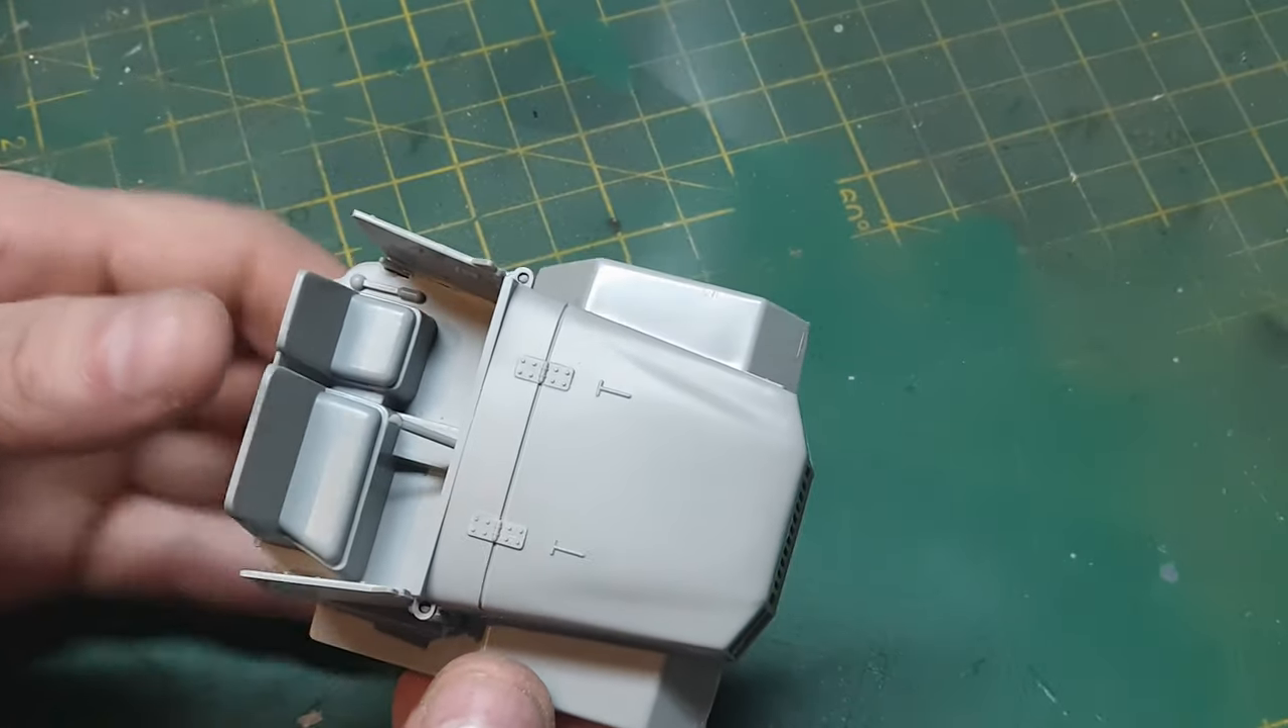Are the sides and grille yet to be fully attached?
No.